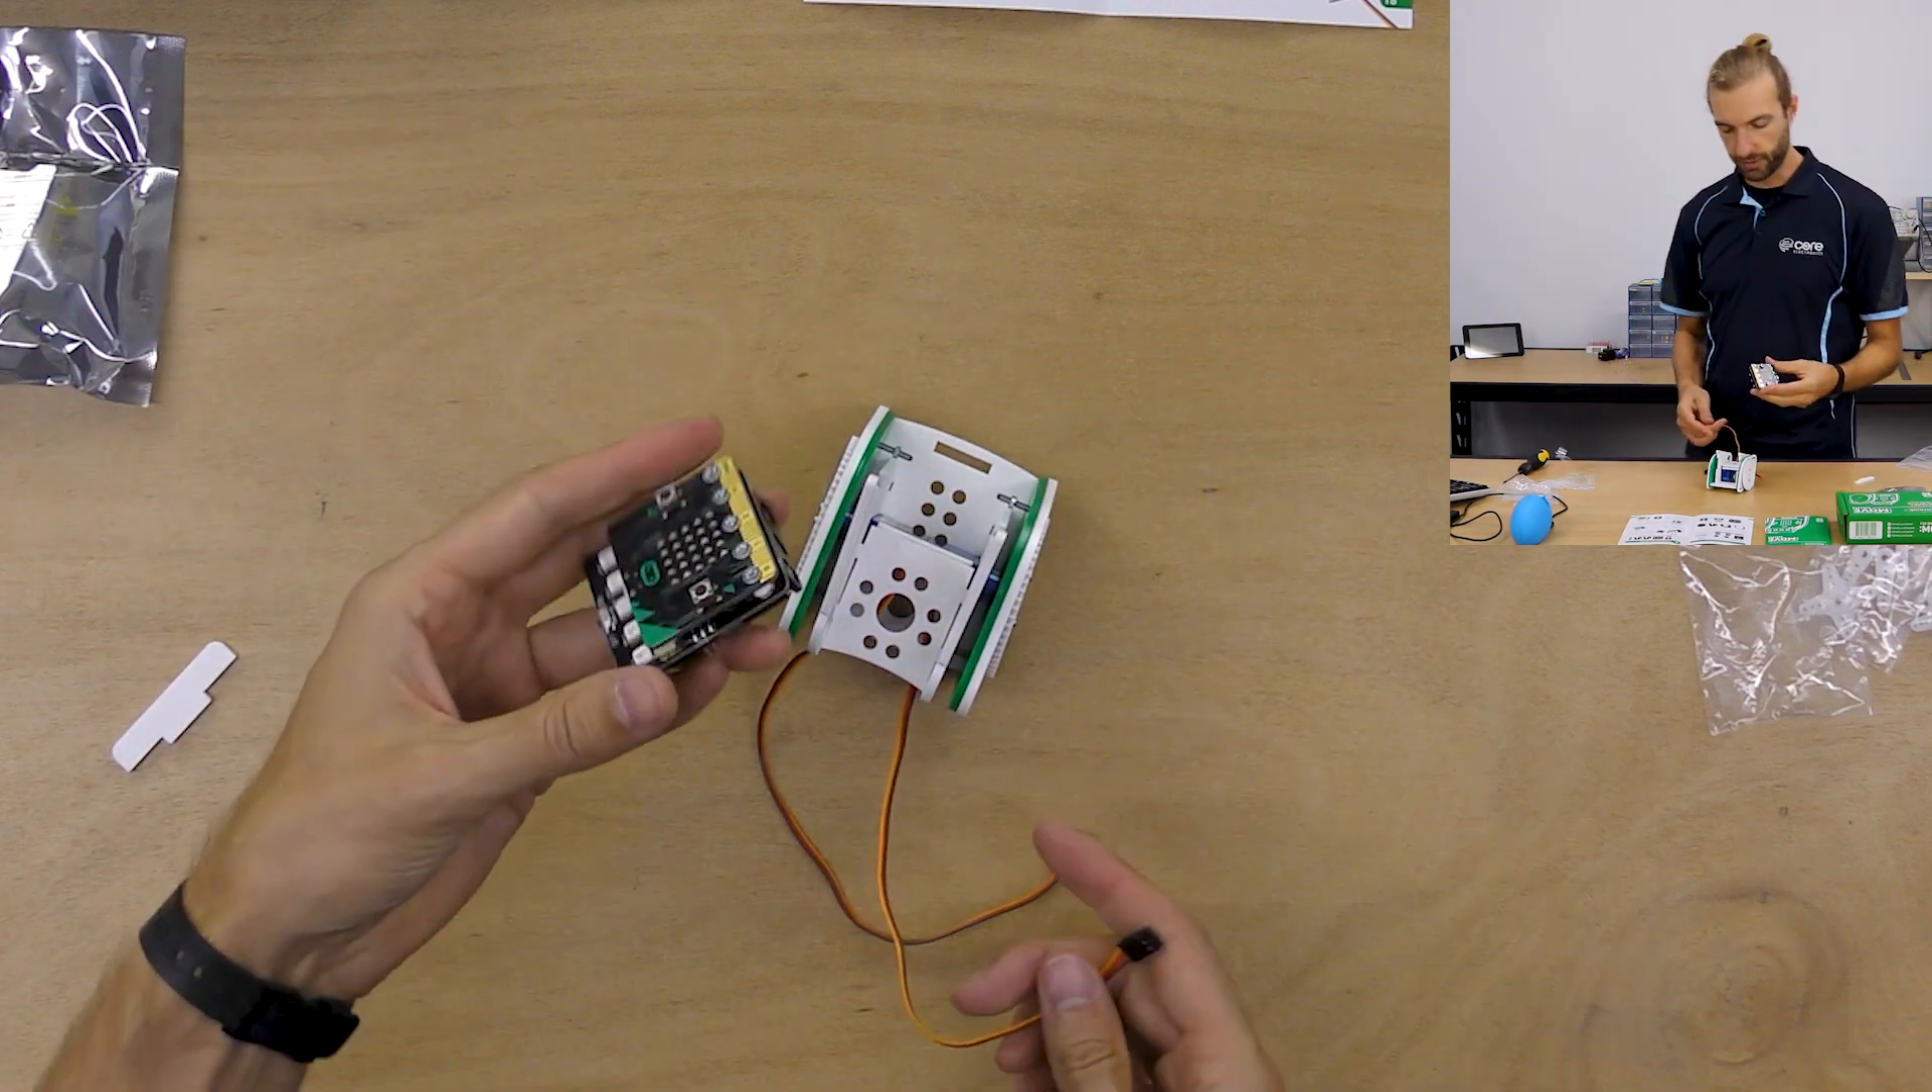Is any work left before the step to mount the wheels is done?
No.